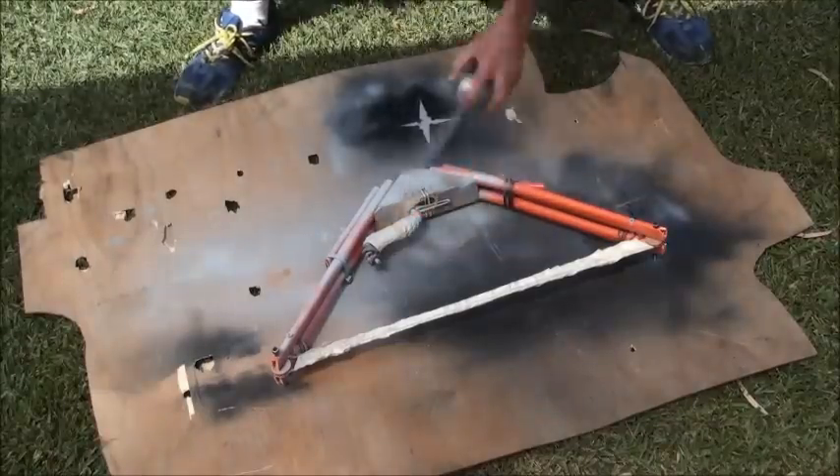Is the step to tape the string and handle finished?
Yes.